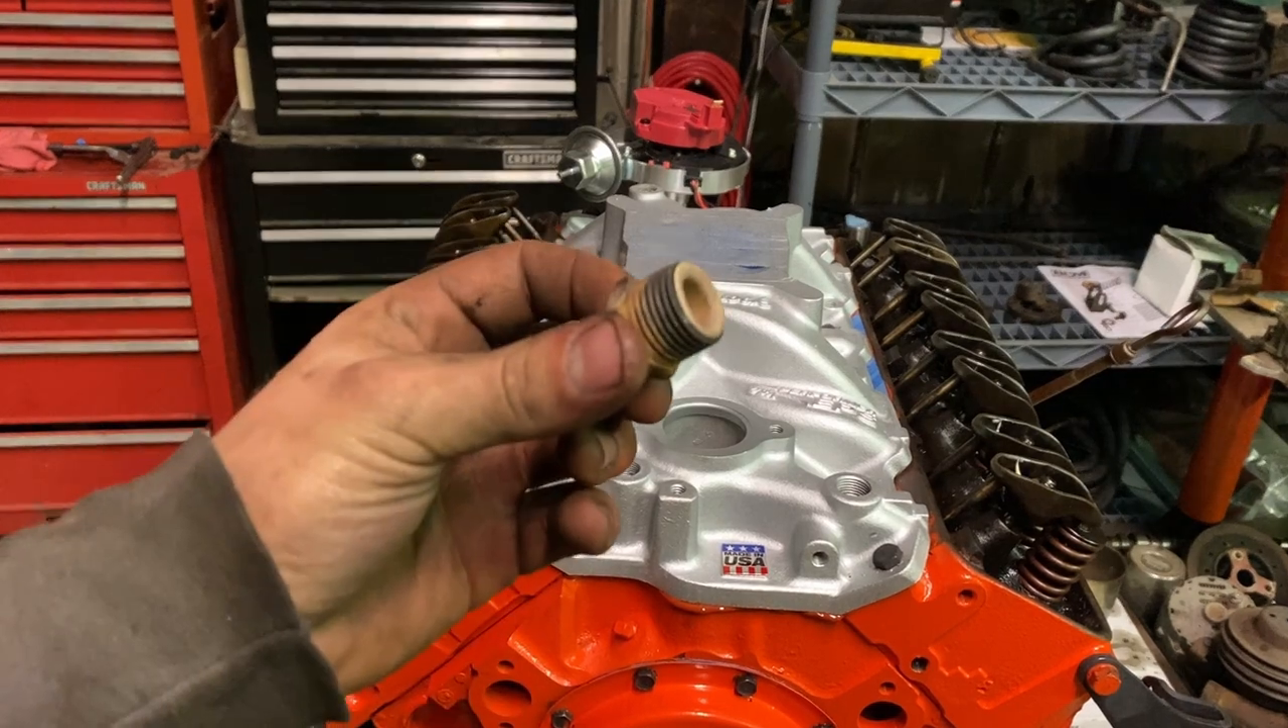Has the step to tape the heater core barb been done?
No.